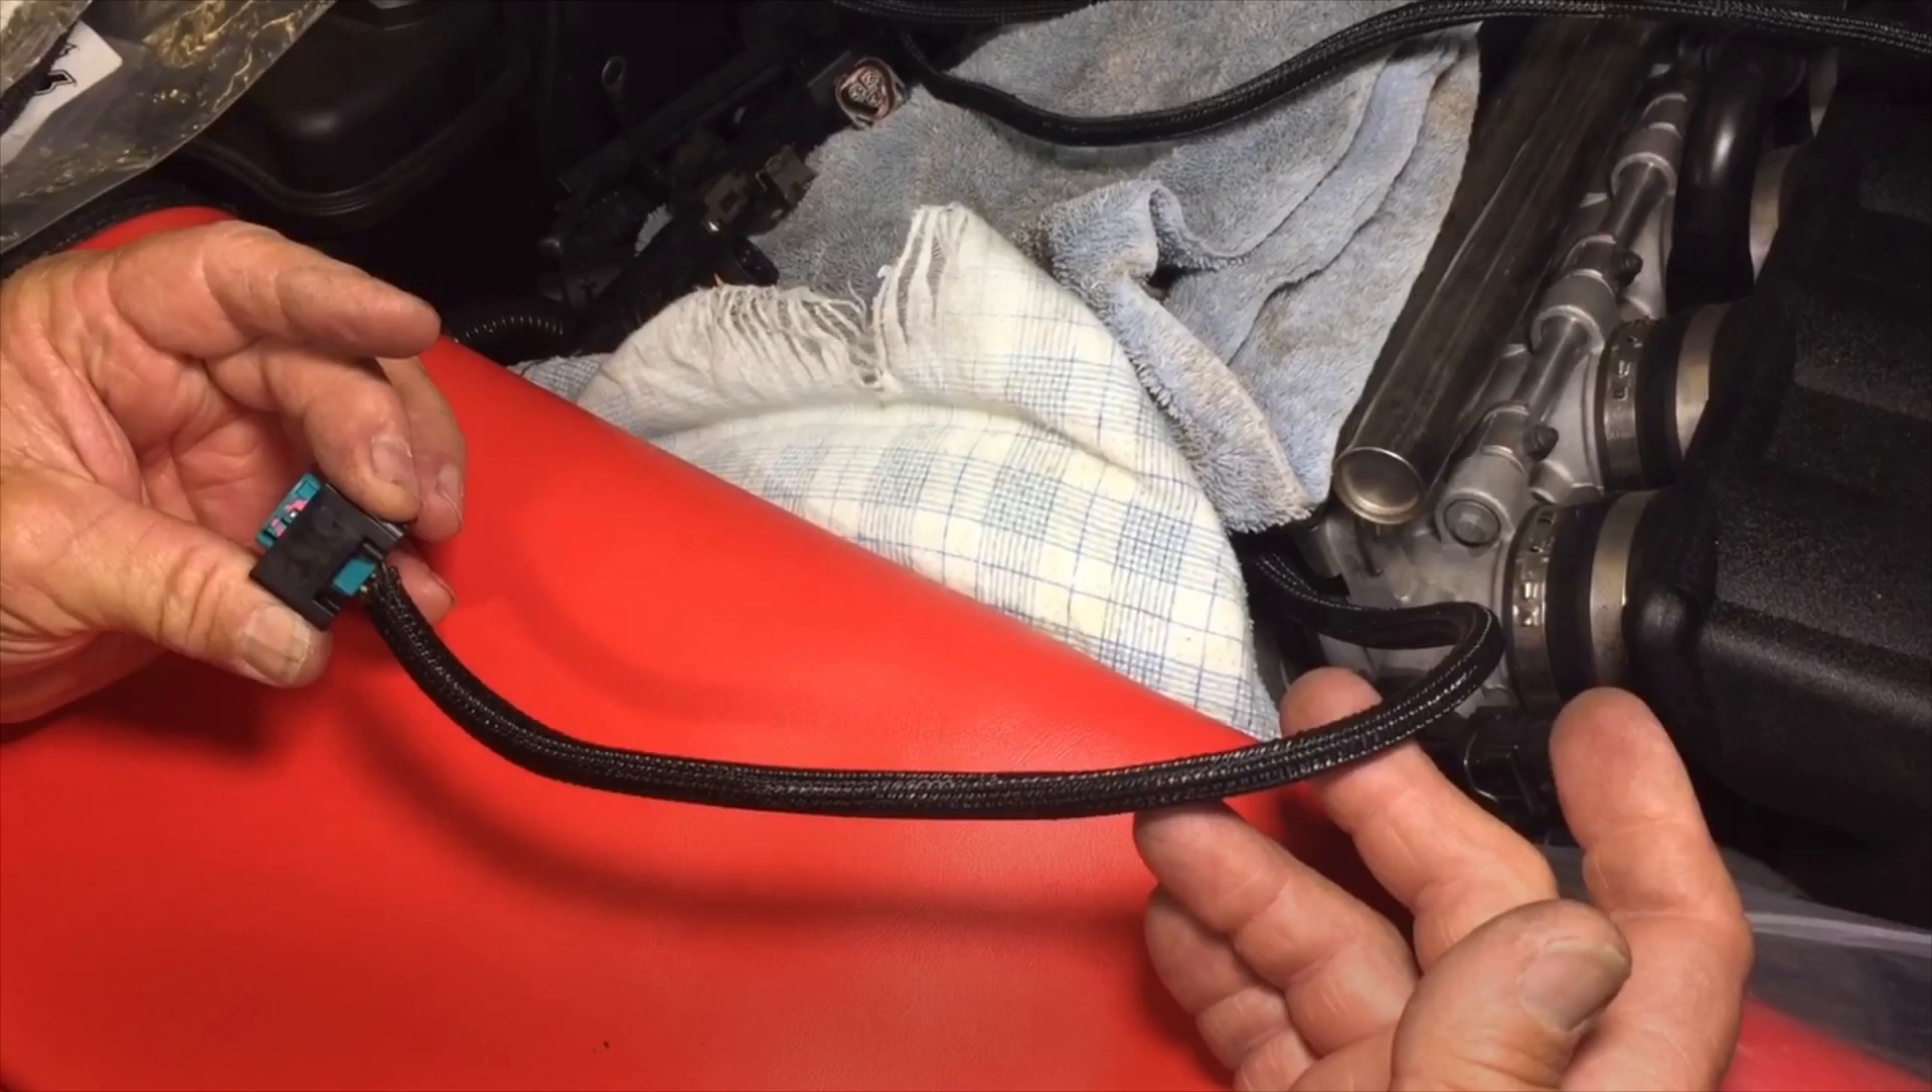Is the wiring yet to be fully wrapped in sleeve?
No.